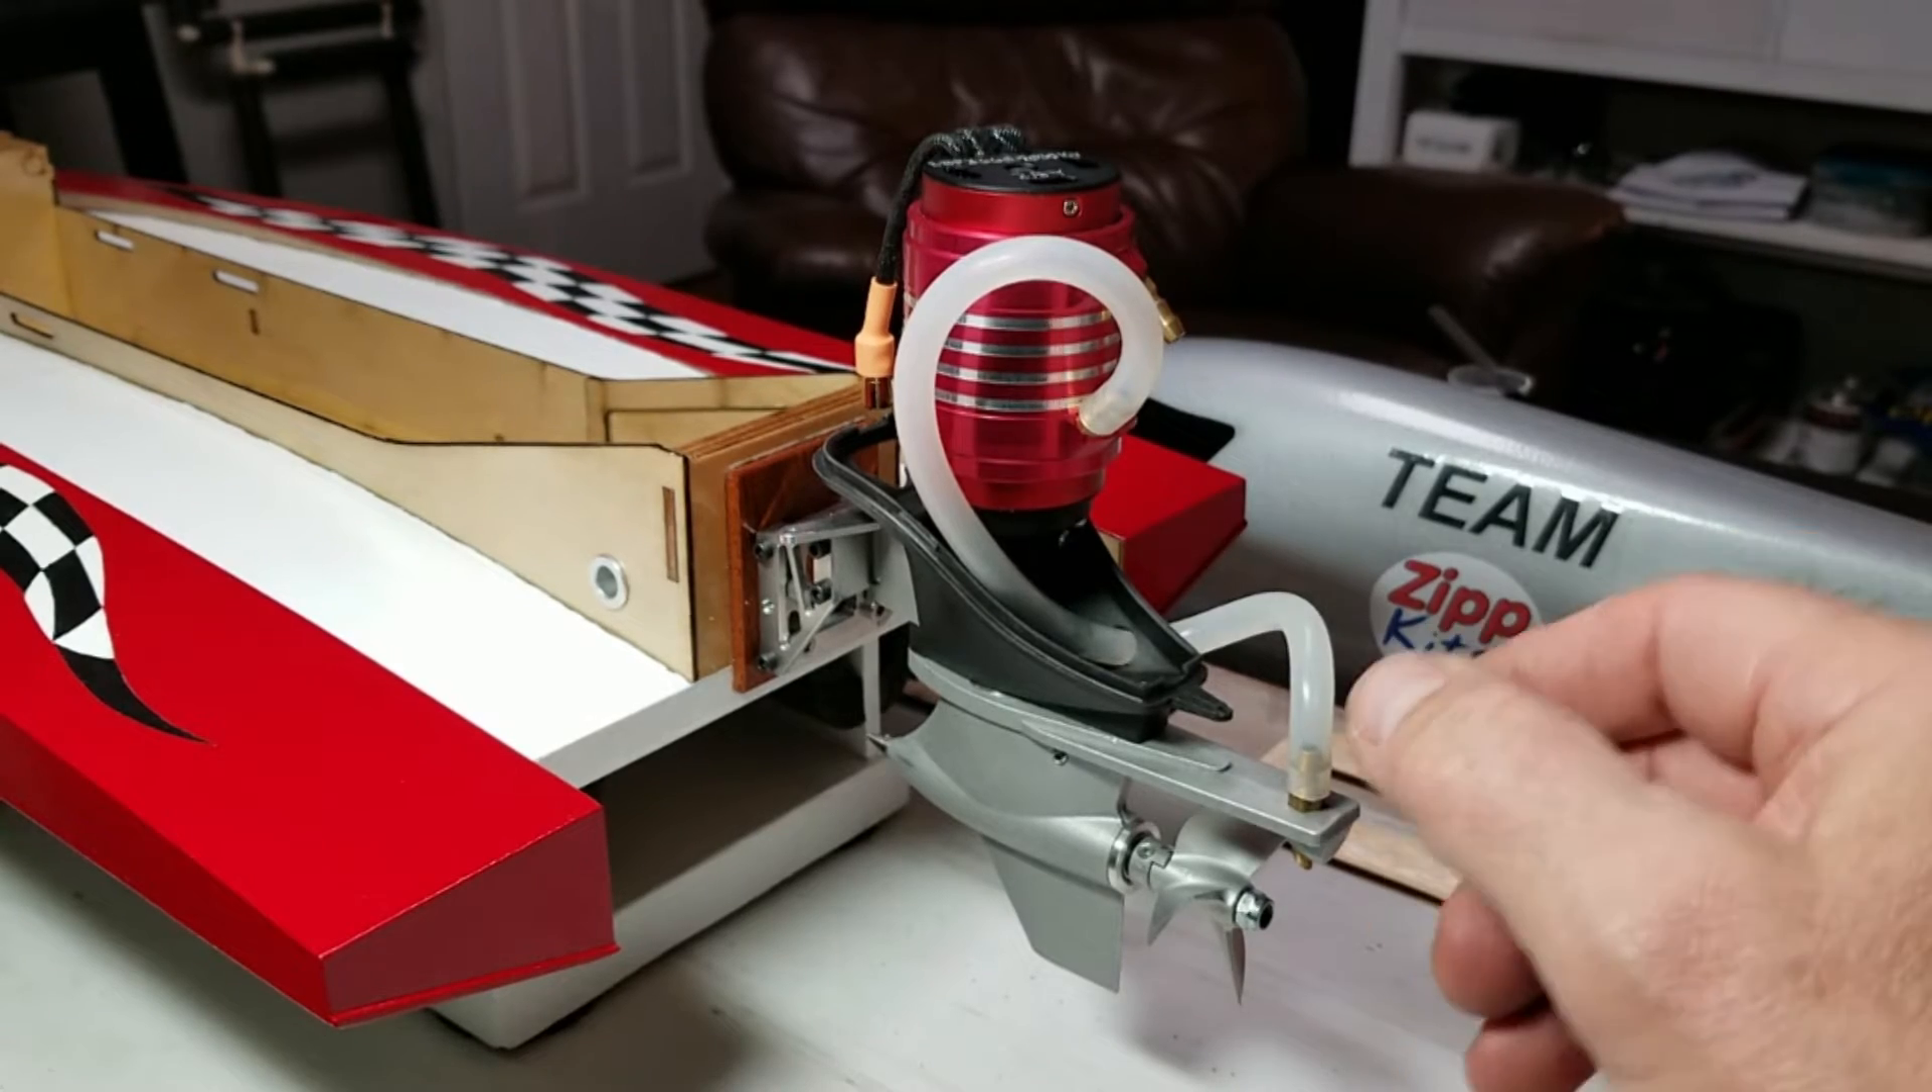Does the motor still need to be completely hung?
No.